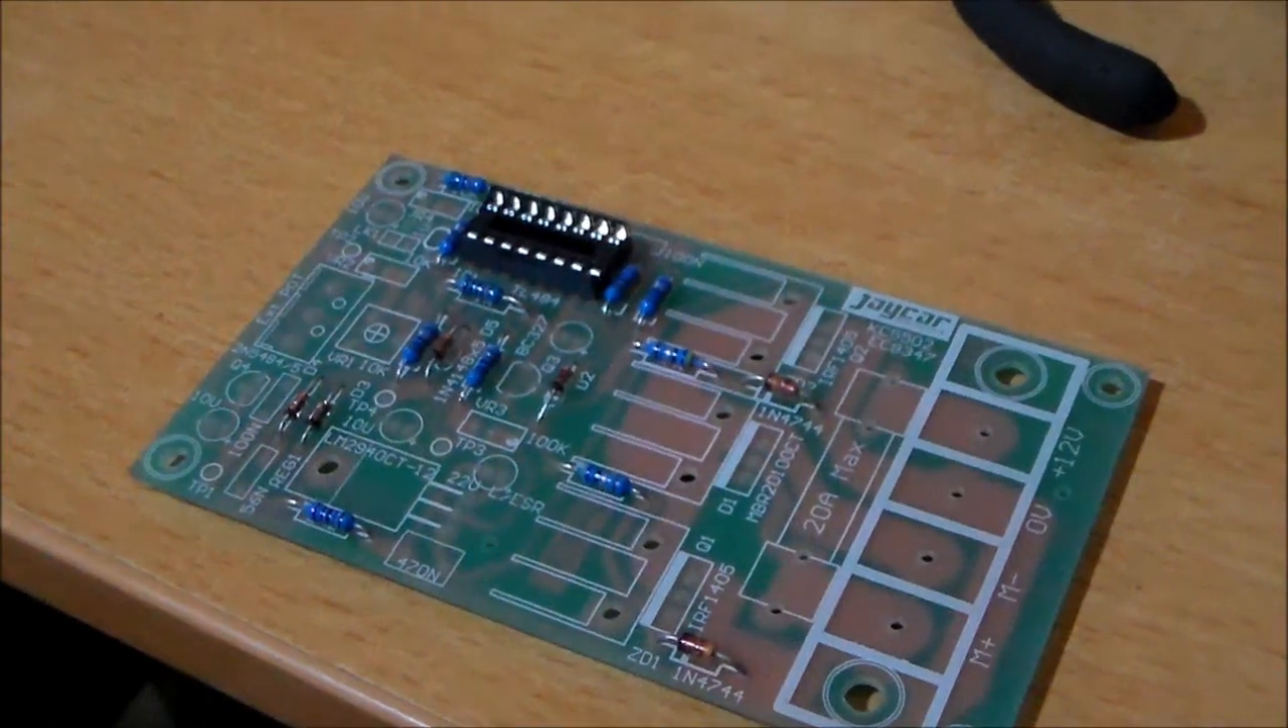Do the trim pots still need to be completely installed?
Yes.